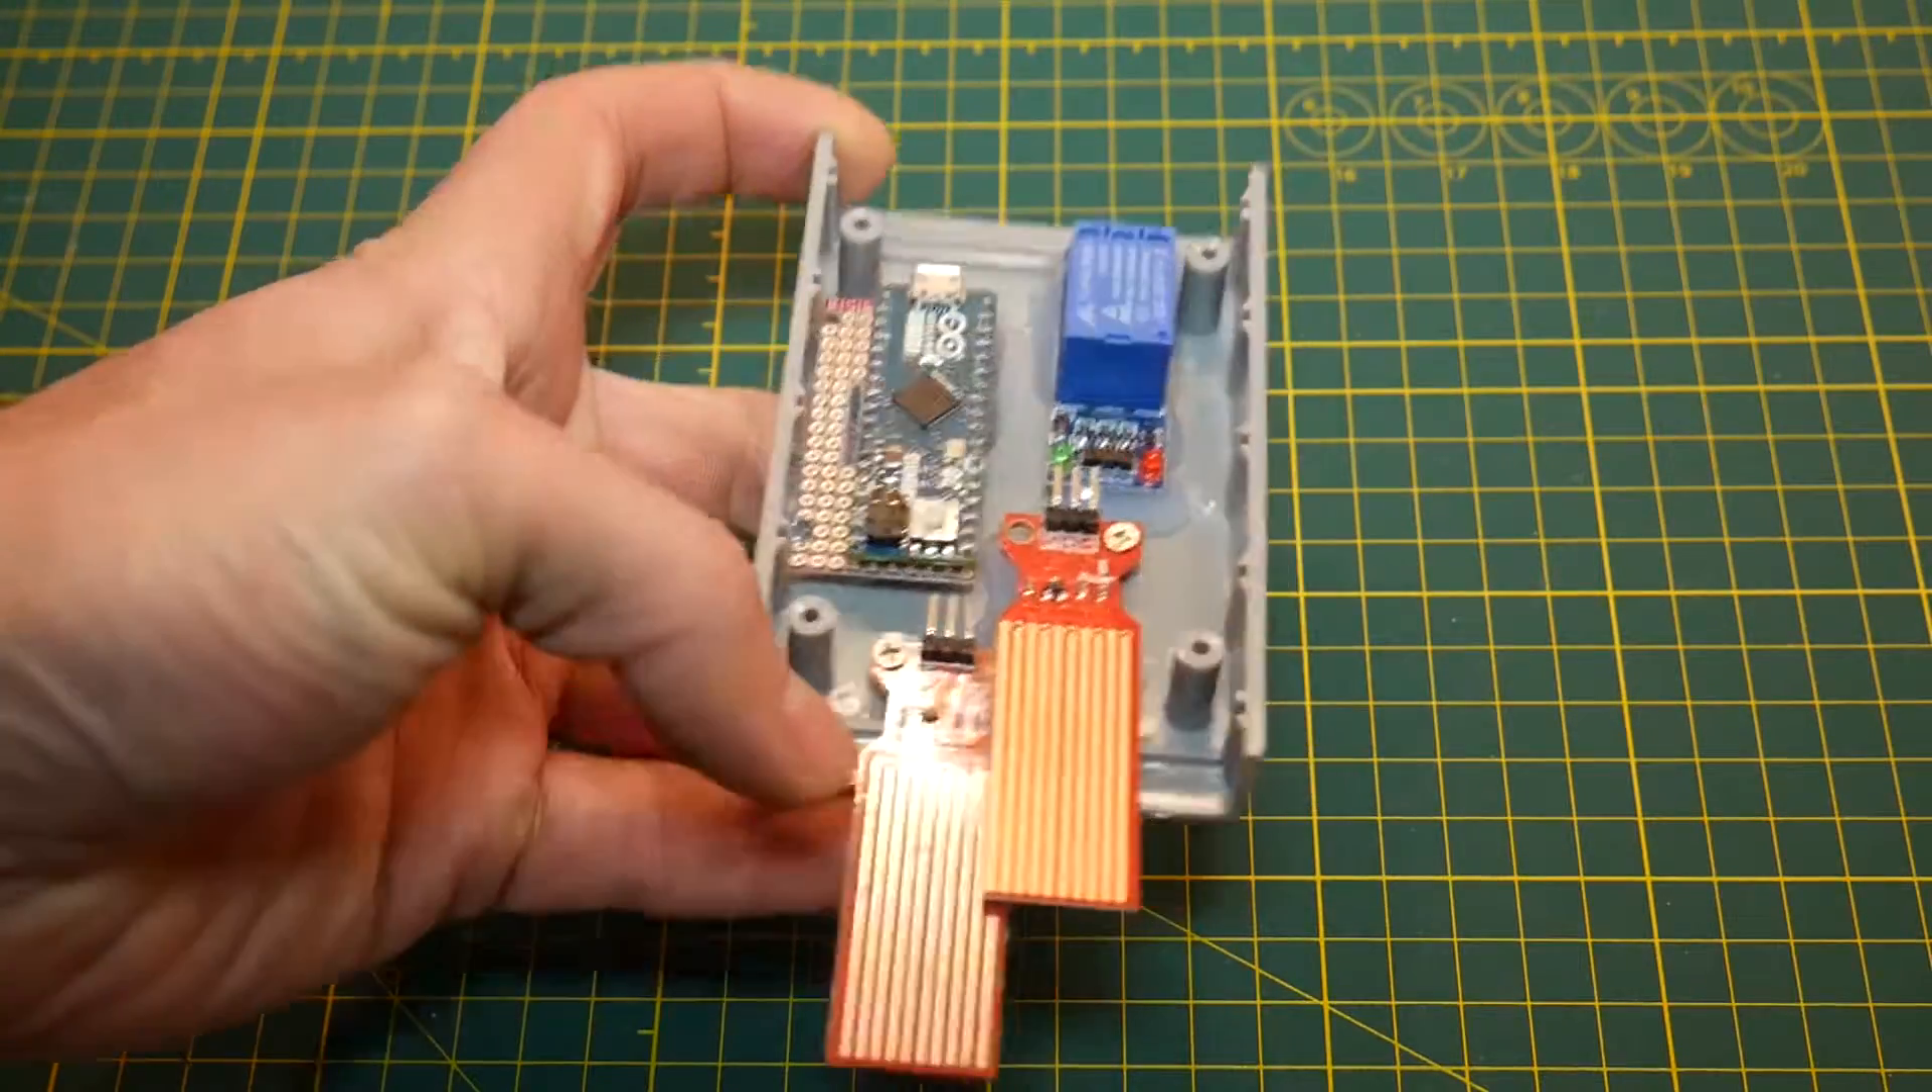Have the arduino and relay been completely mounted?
Yes.